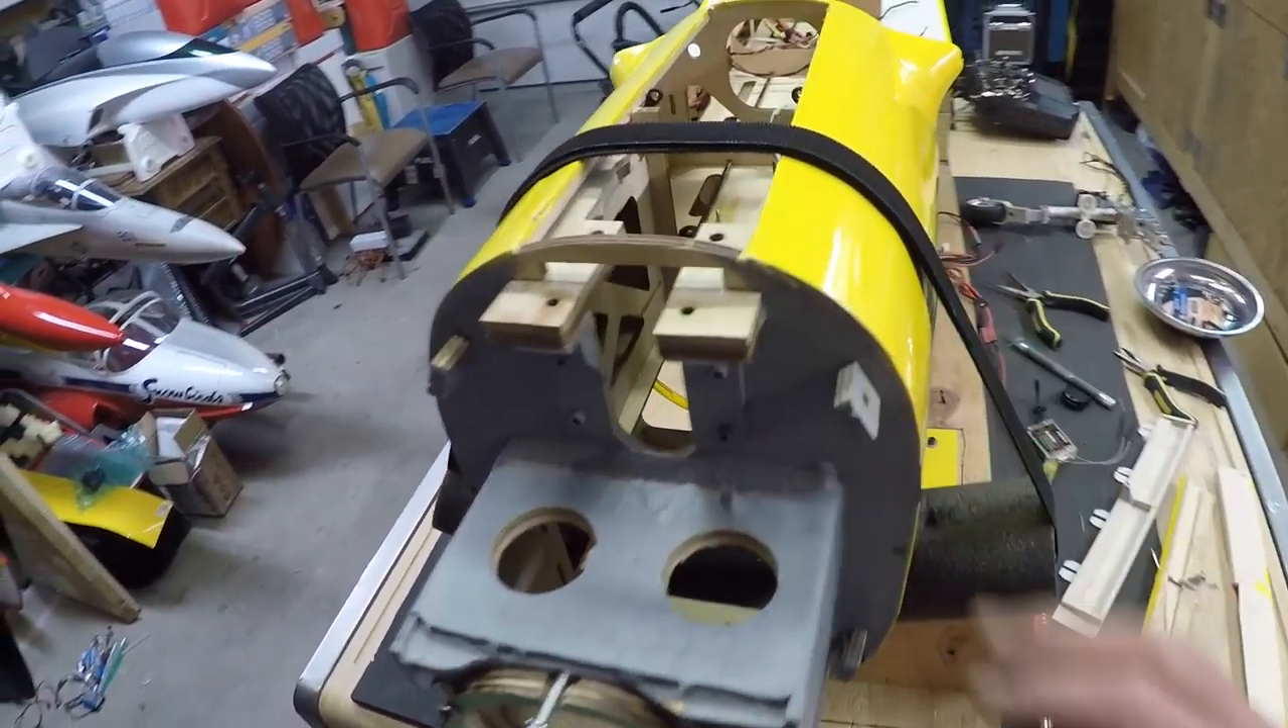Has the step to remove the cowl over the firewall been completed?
Yes.